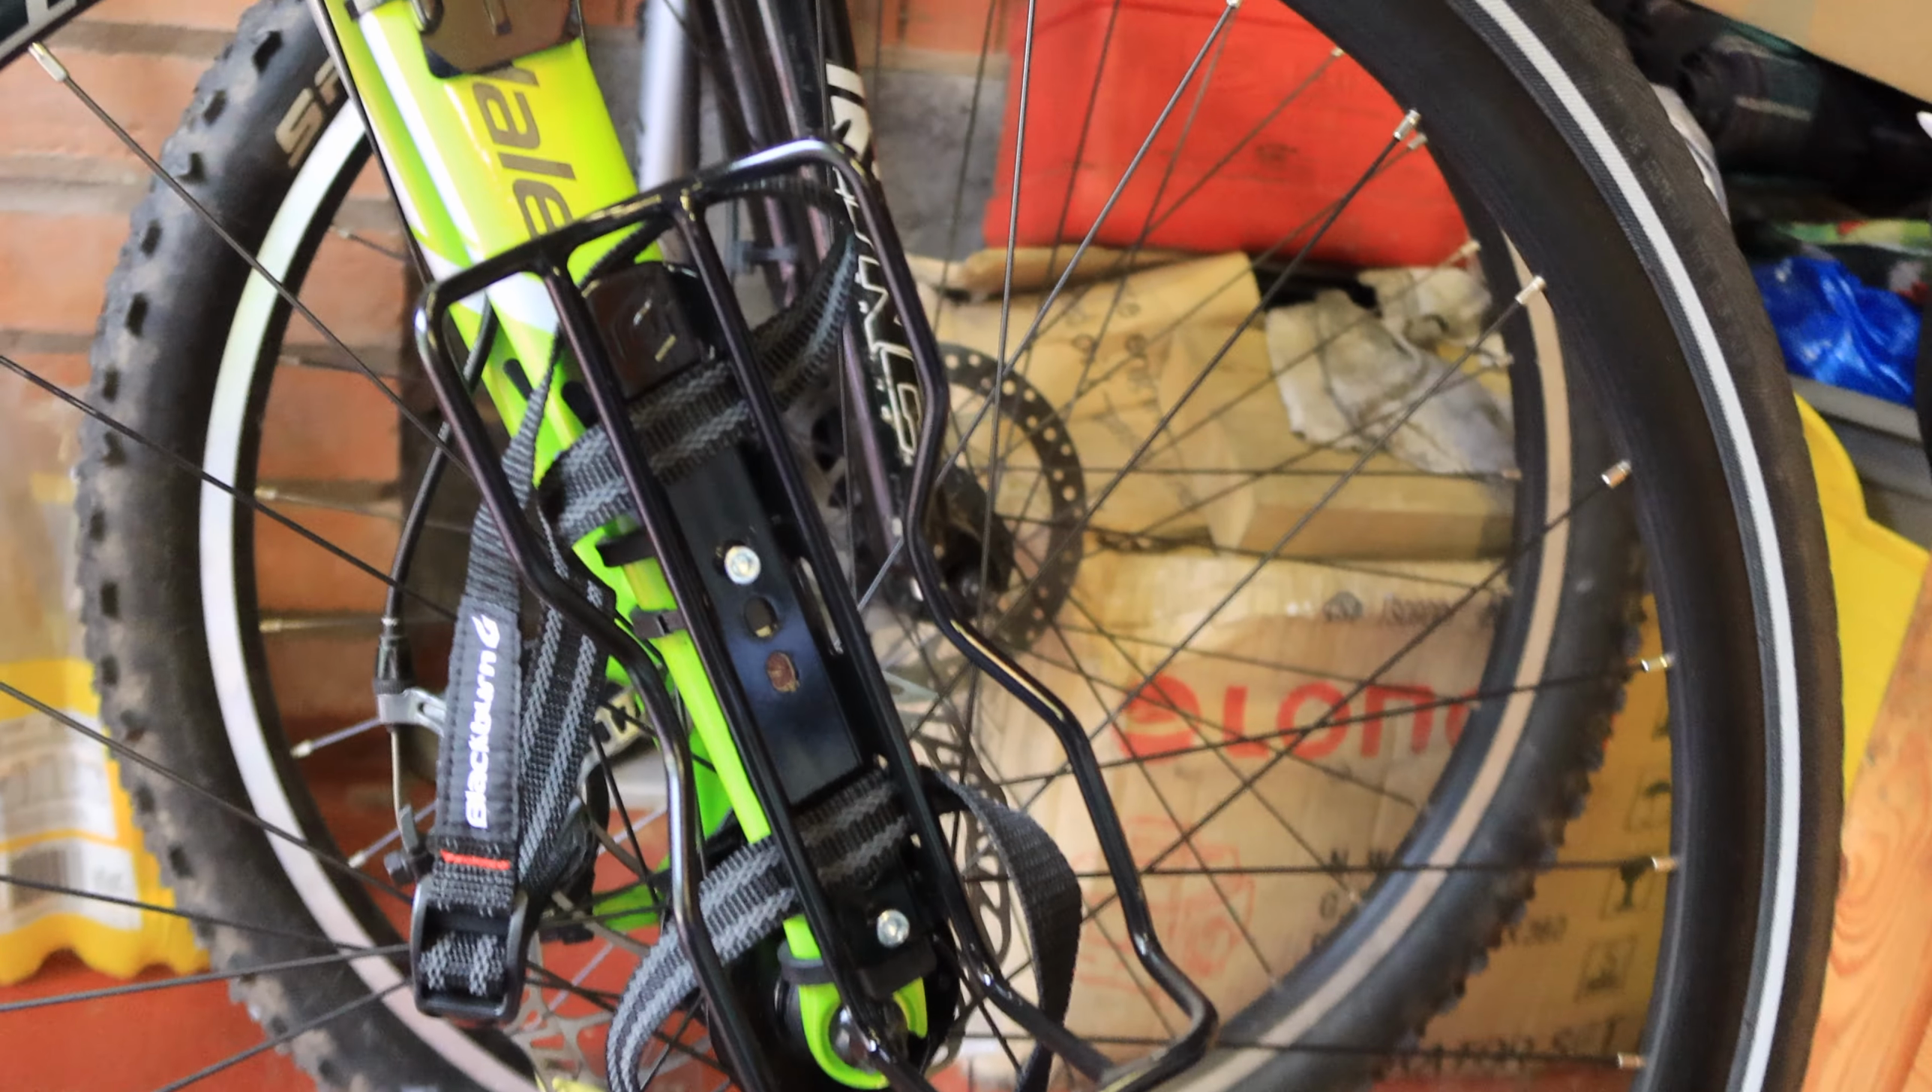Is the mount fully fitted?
Yes.